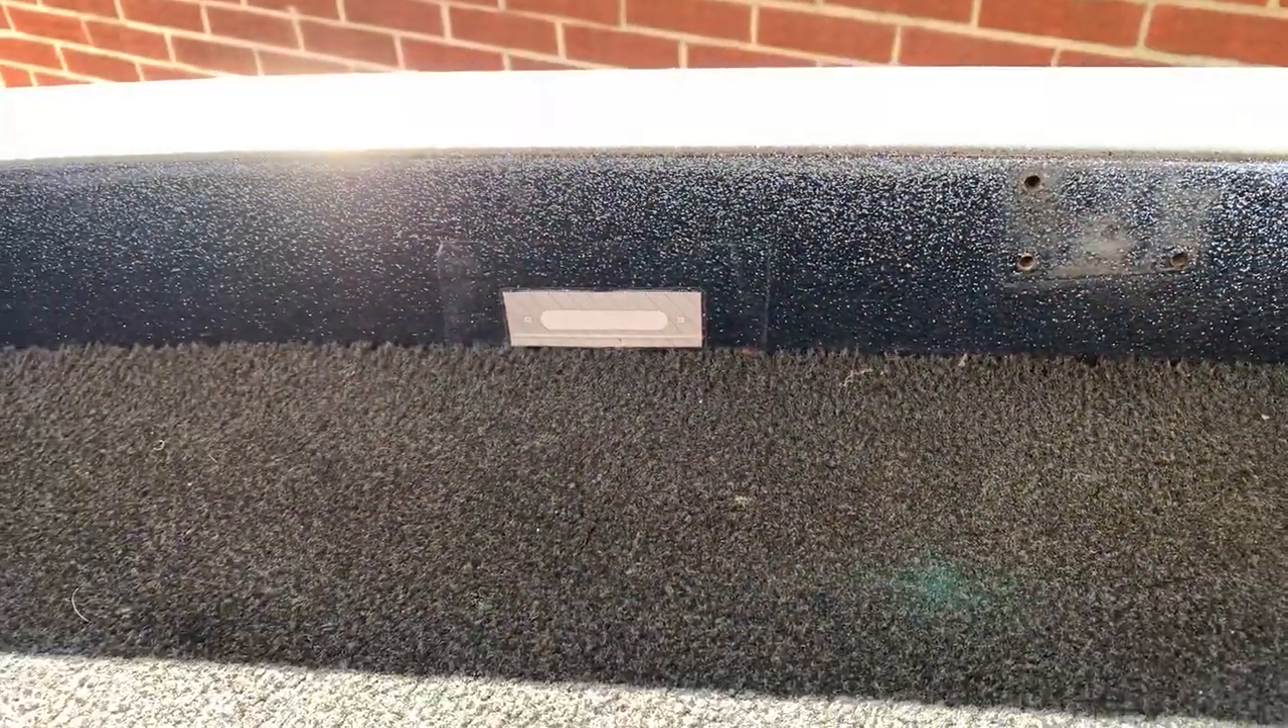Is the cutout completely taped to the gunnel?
Yes.